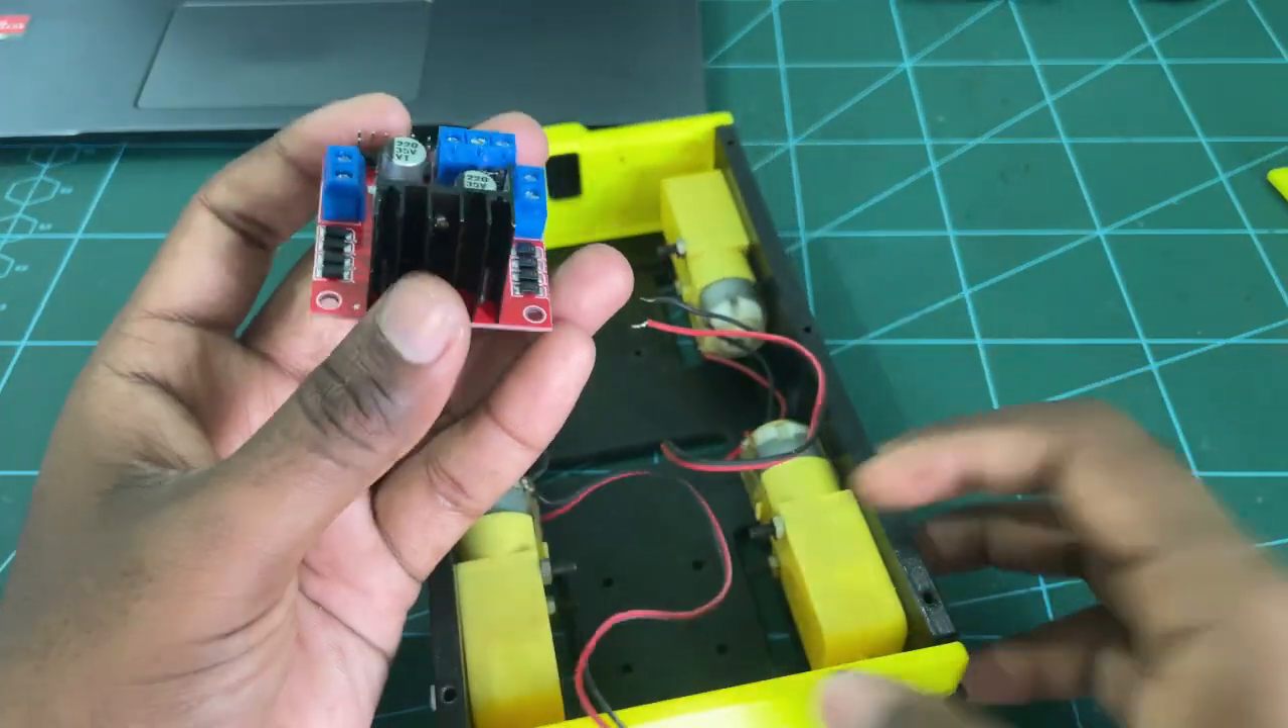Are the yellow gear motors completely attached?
Yes.